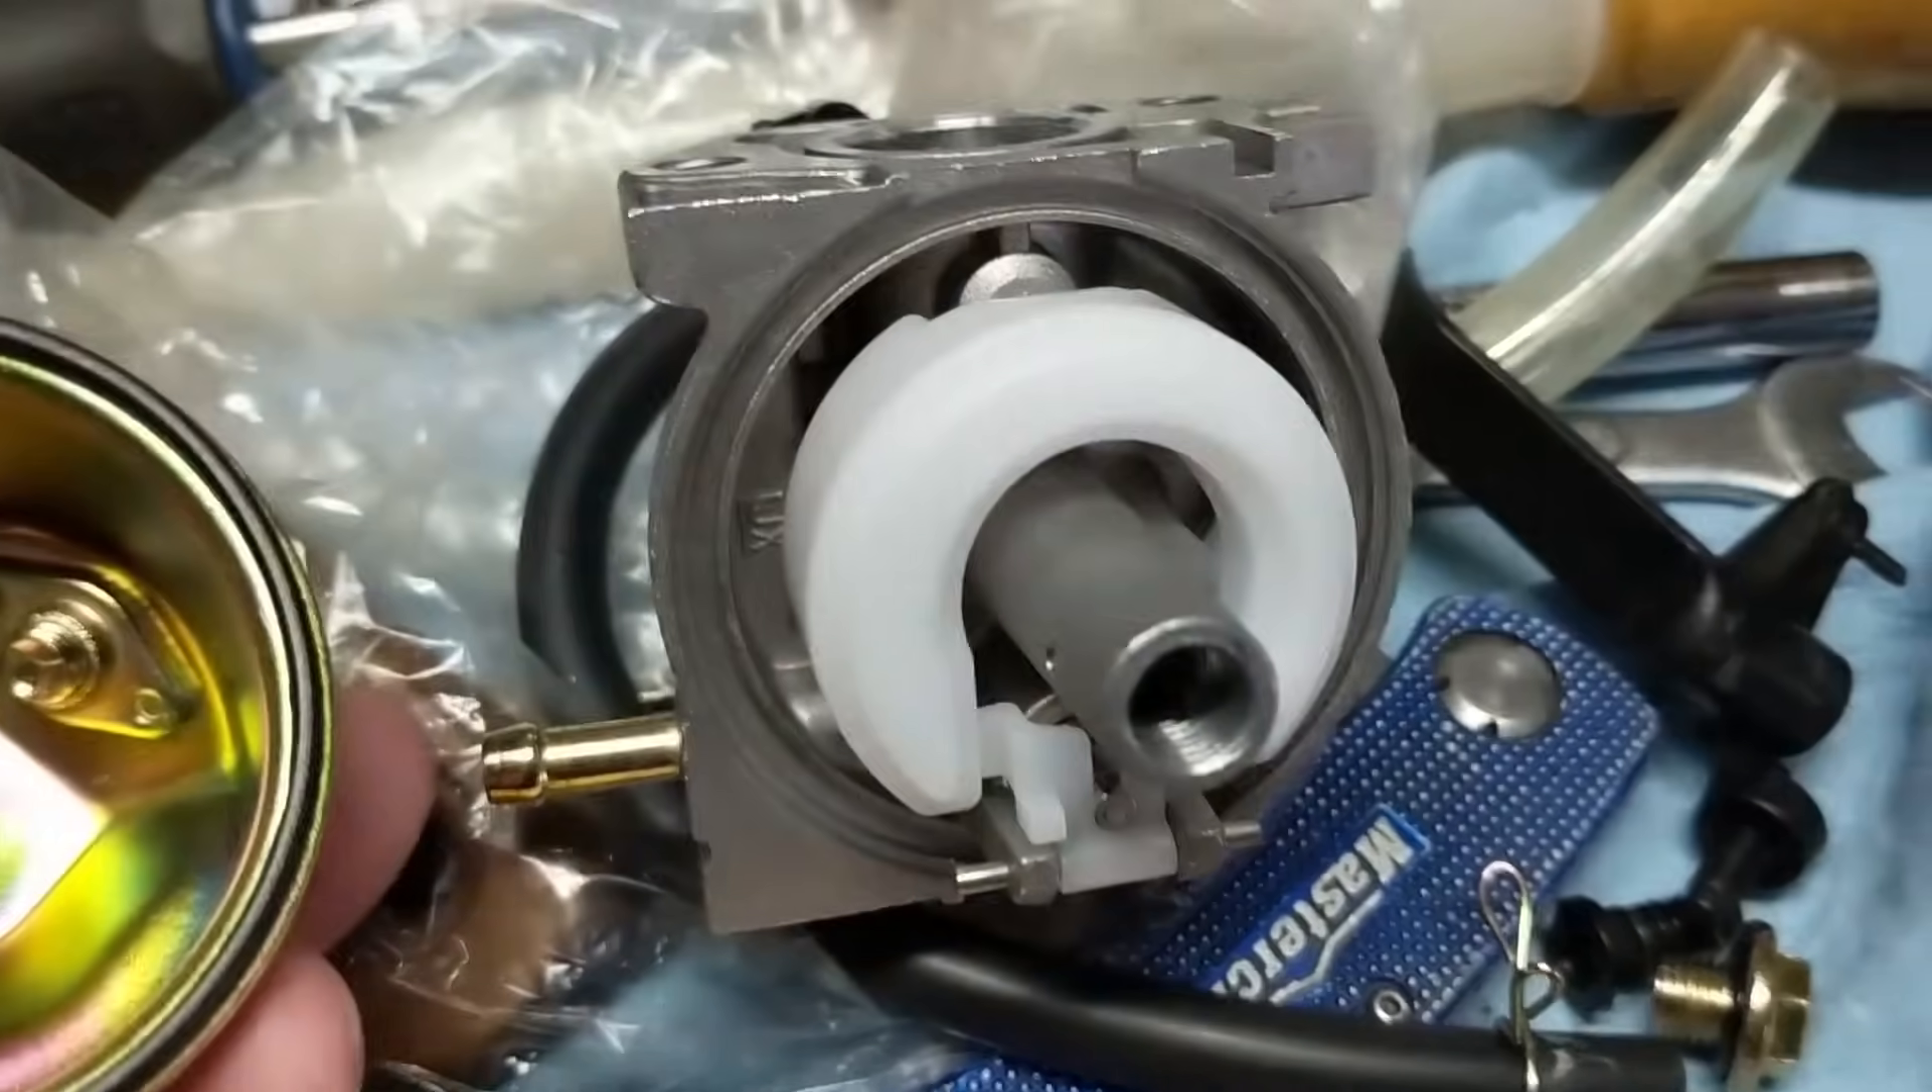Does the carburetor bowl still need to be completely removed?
No.